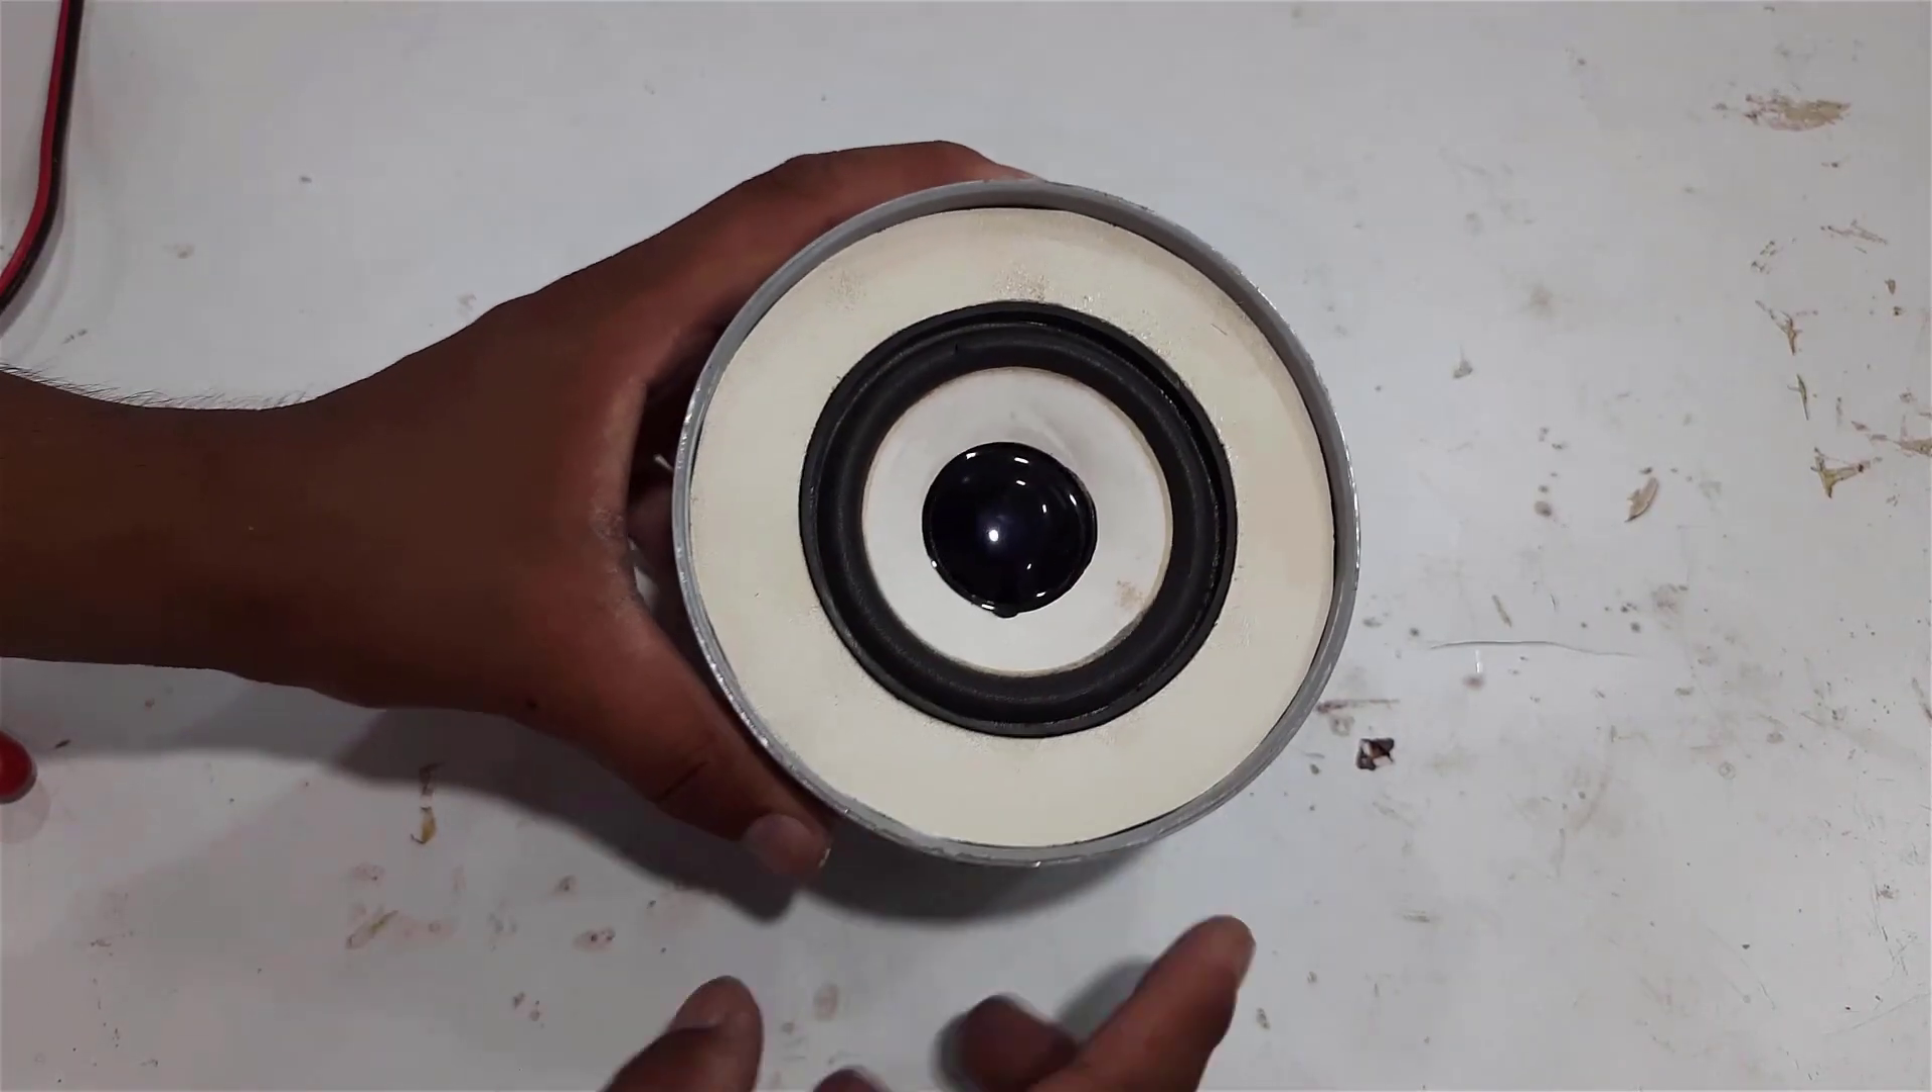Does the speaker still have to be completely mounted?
No.